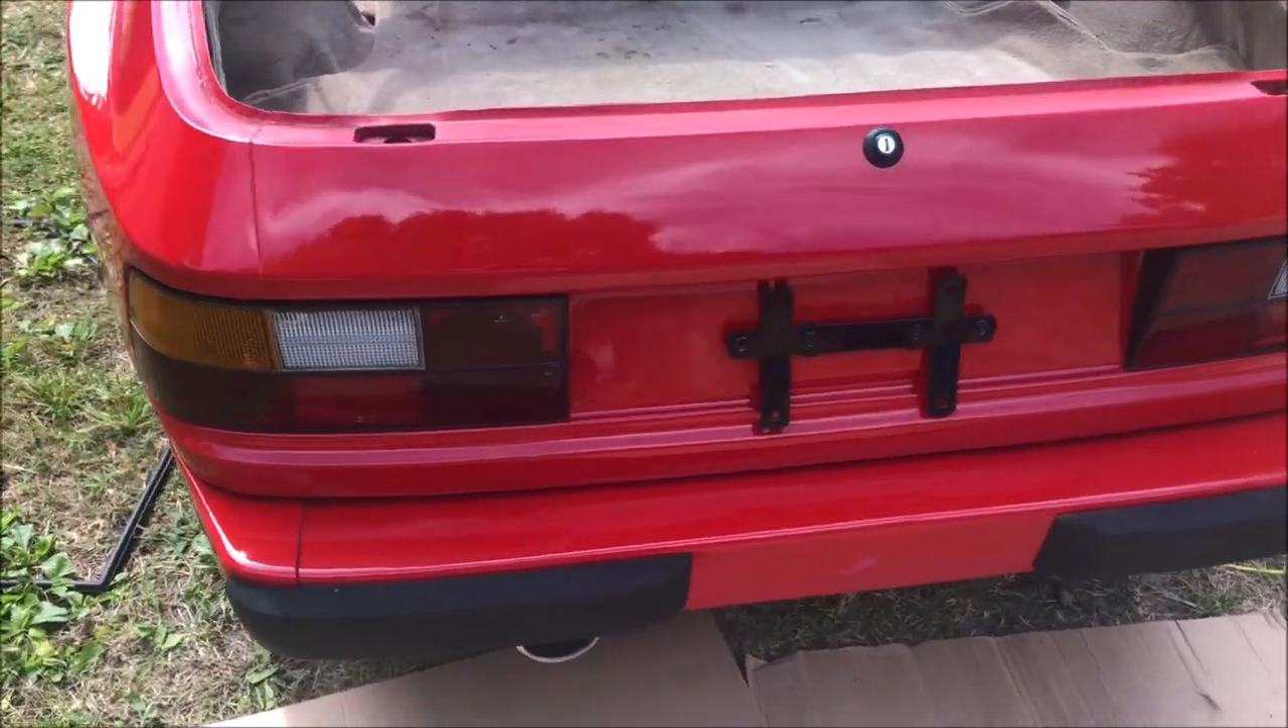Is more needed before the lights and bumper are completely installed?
No.